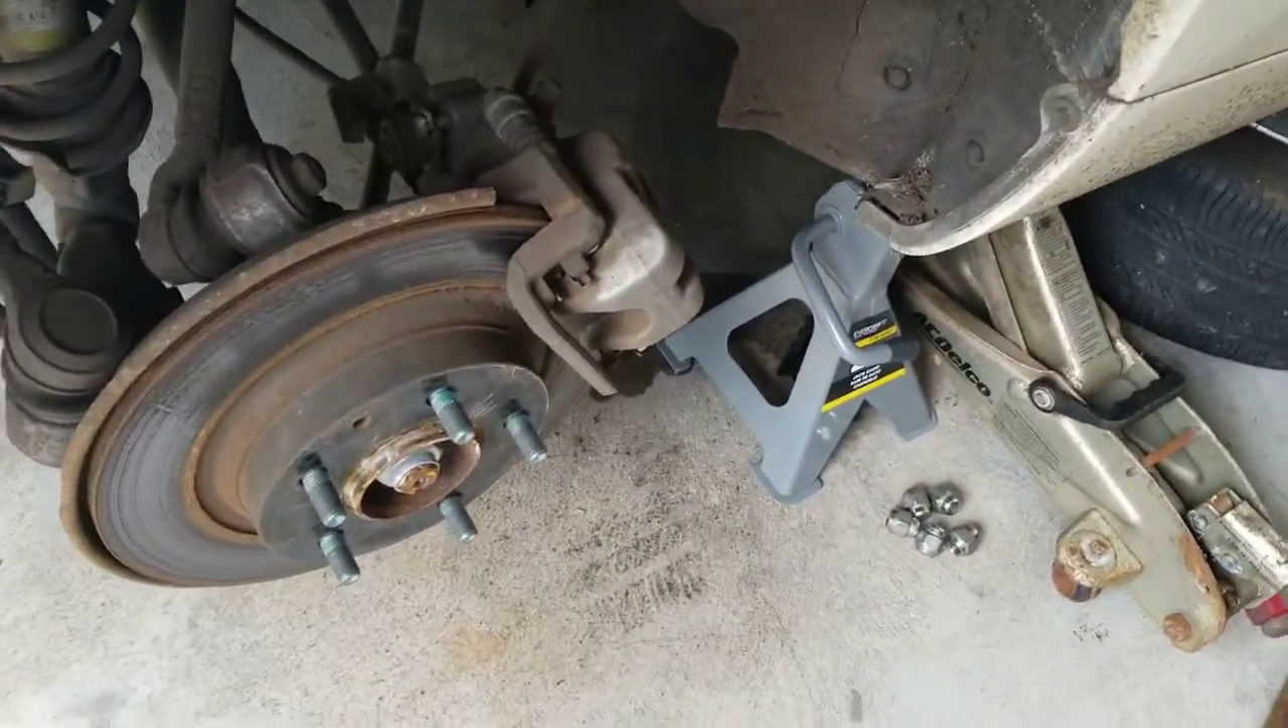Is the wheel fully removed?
Yes.